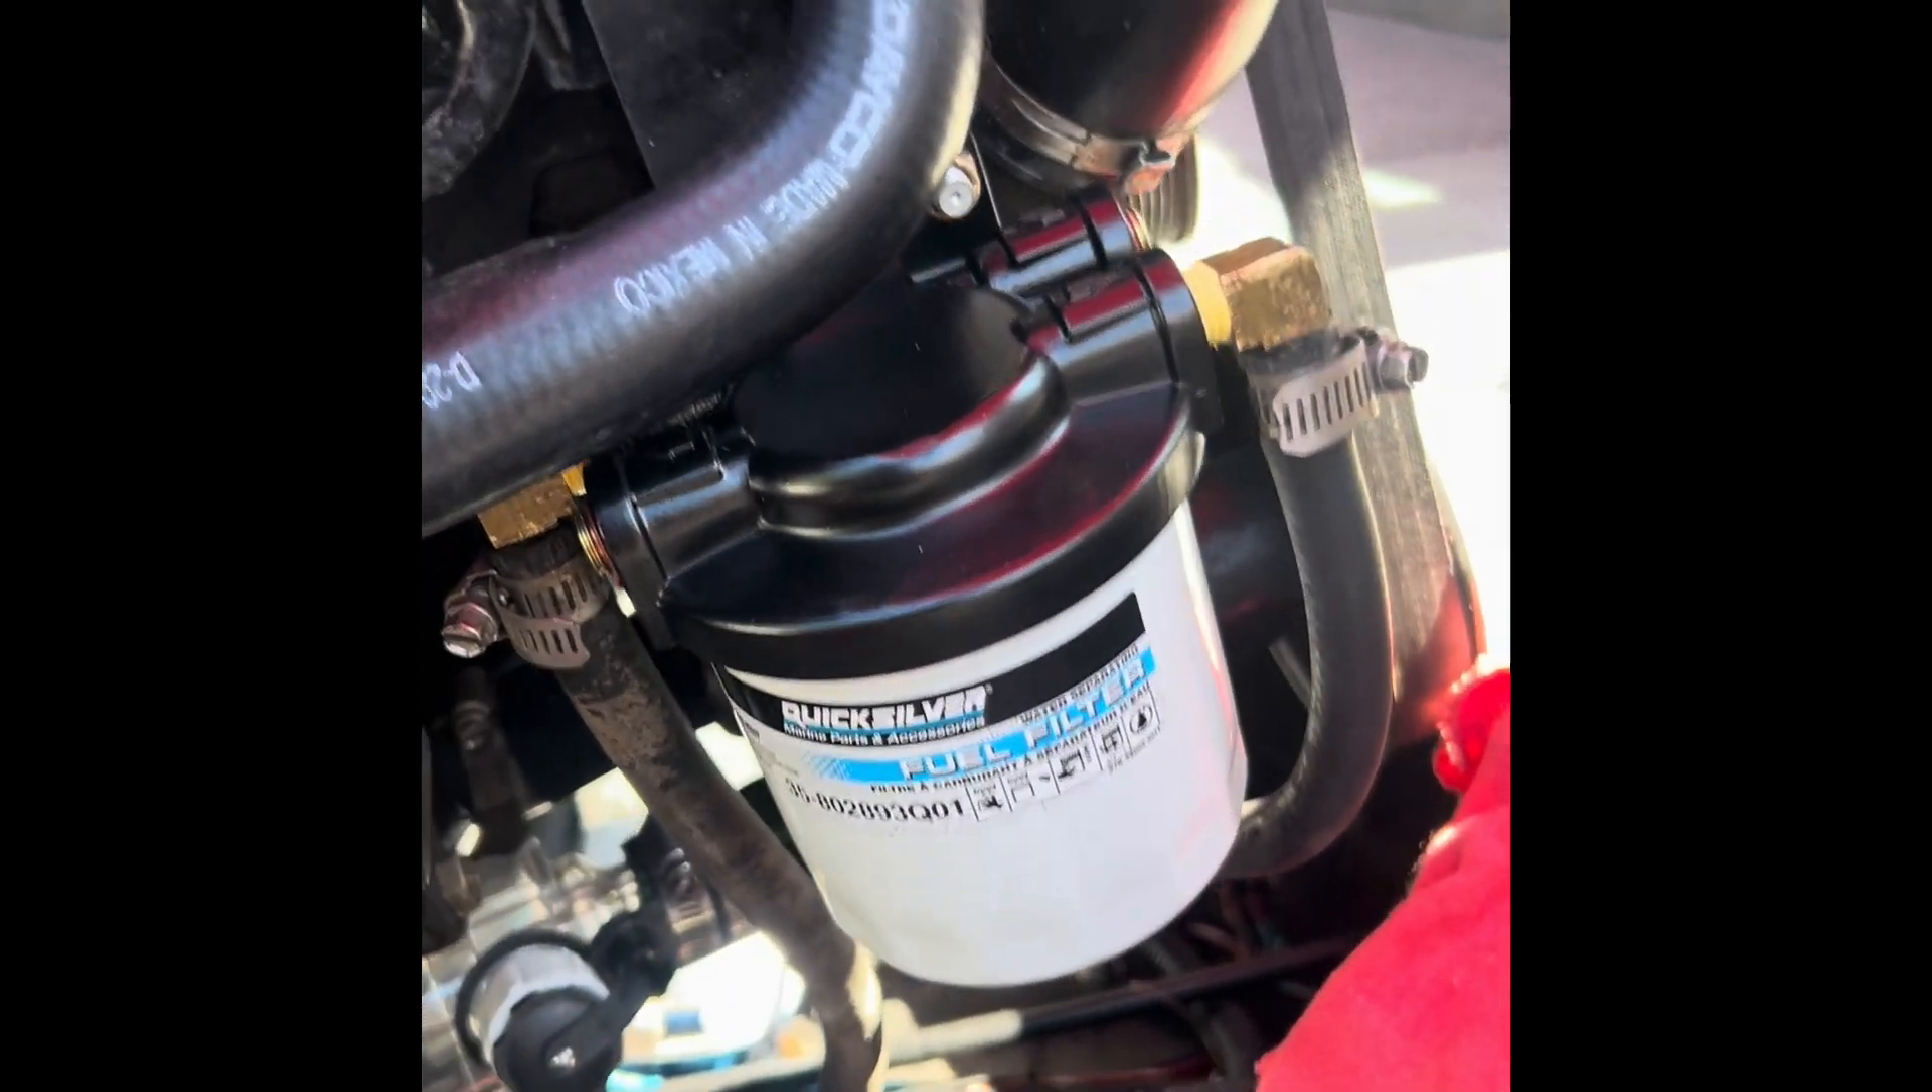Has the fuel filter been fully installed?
Yes.